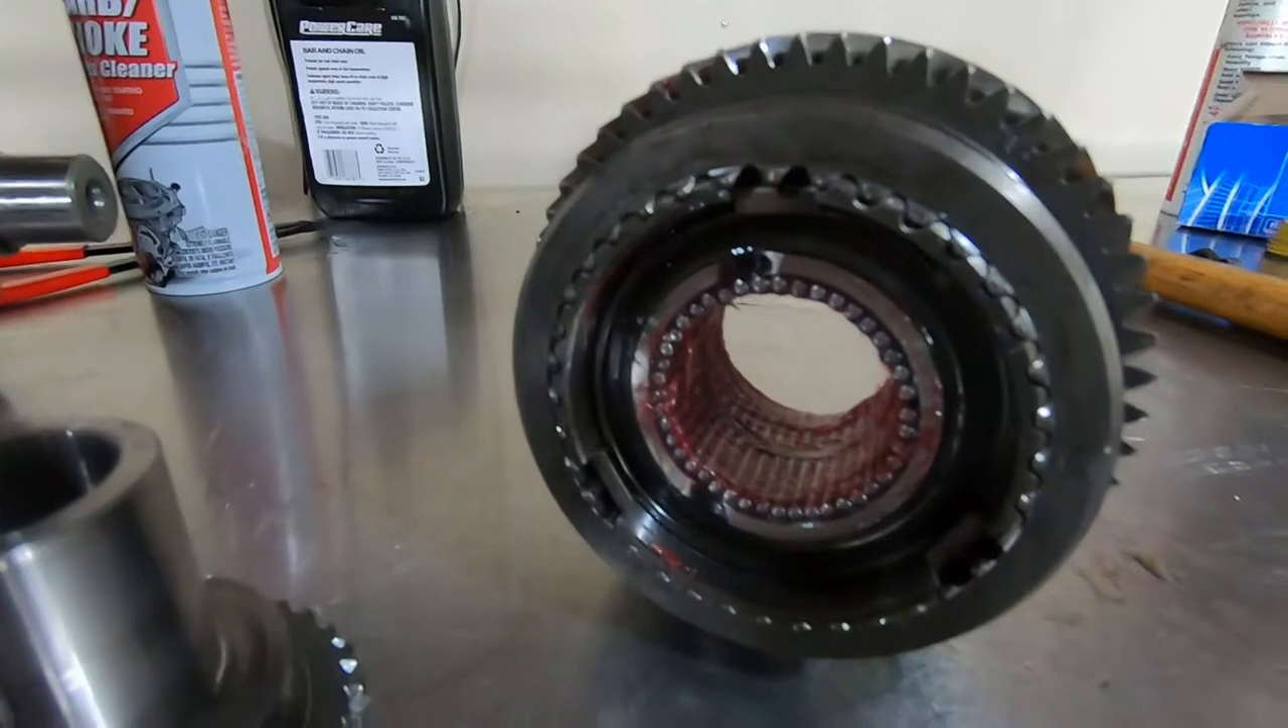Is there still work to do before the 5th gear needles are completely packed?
No.